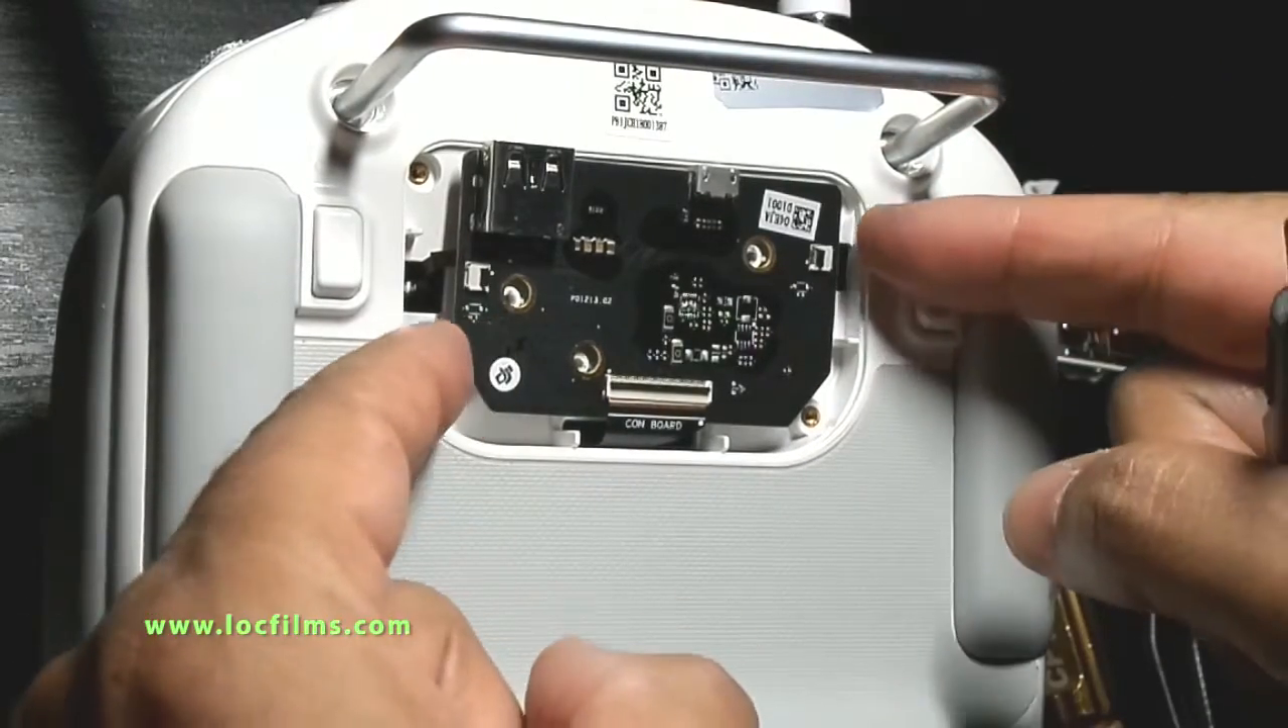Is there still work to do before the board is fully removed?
Yes.